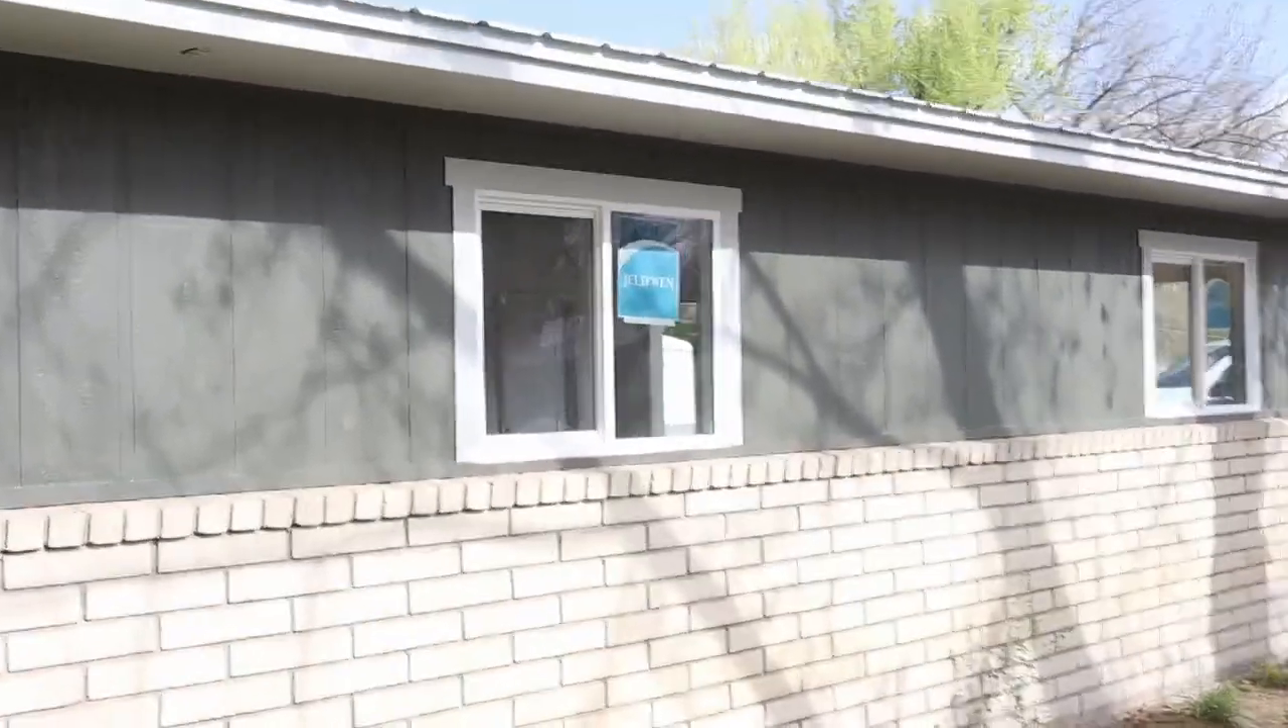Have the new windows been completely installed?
Yes.